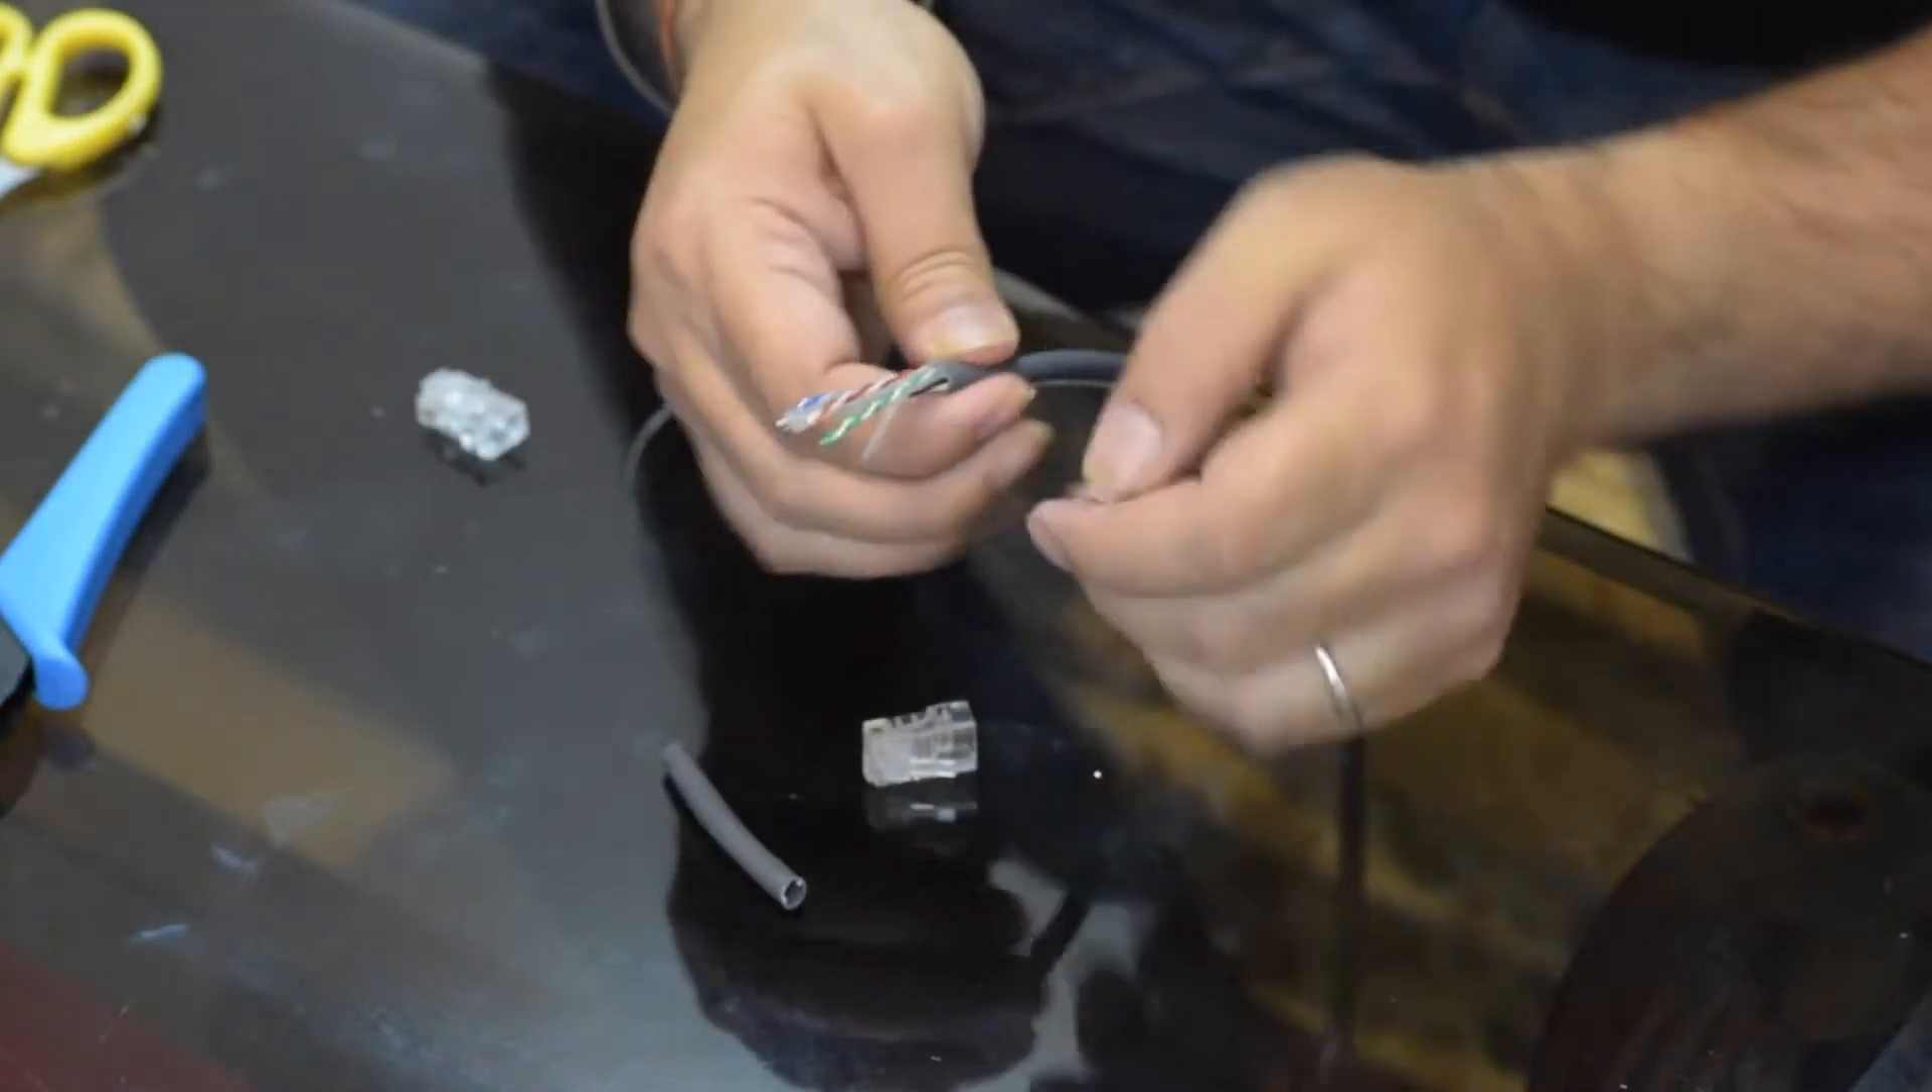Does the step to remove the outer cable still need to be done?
No.